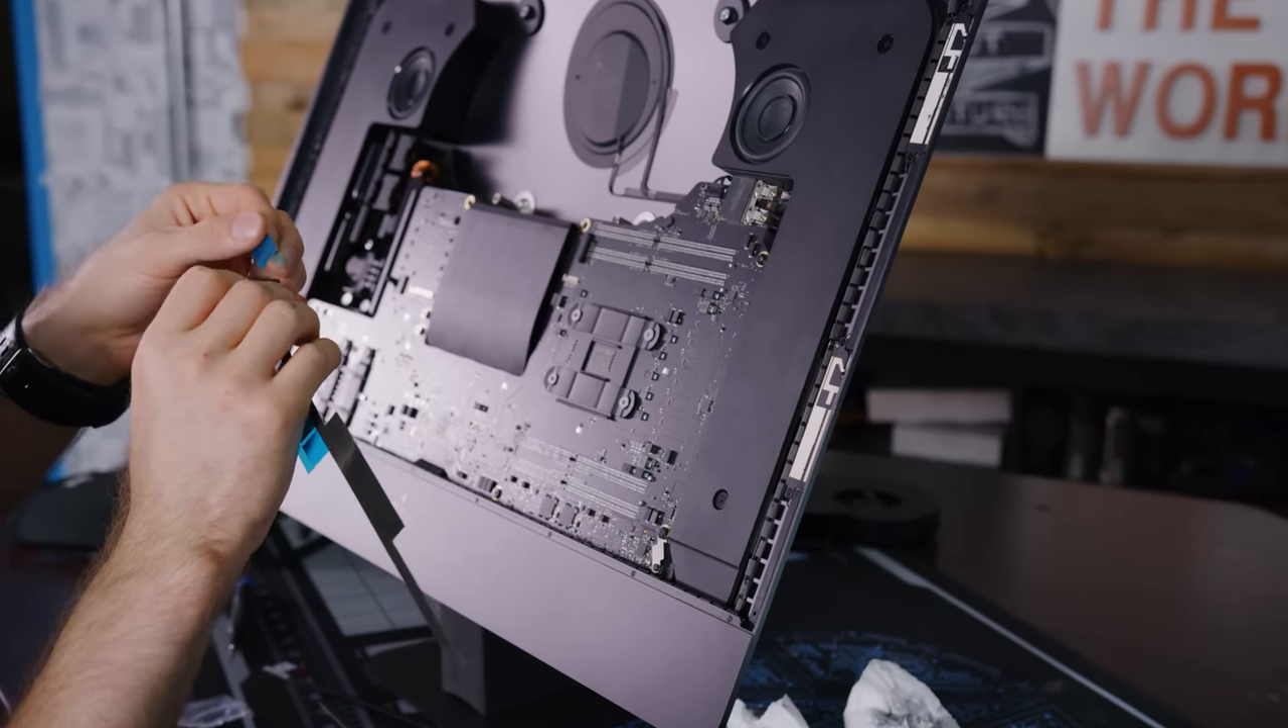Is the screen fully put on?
No.